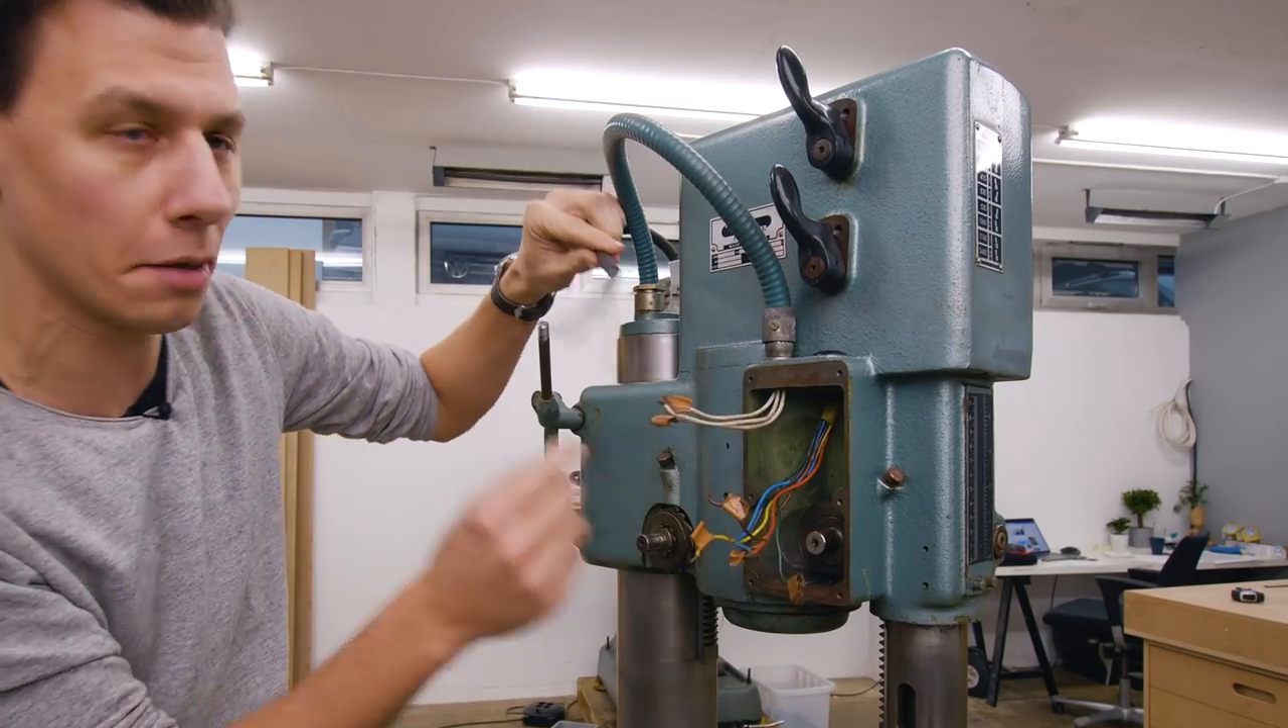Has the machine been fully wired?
No.